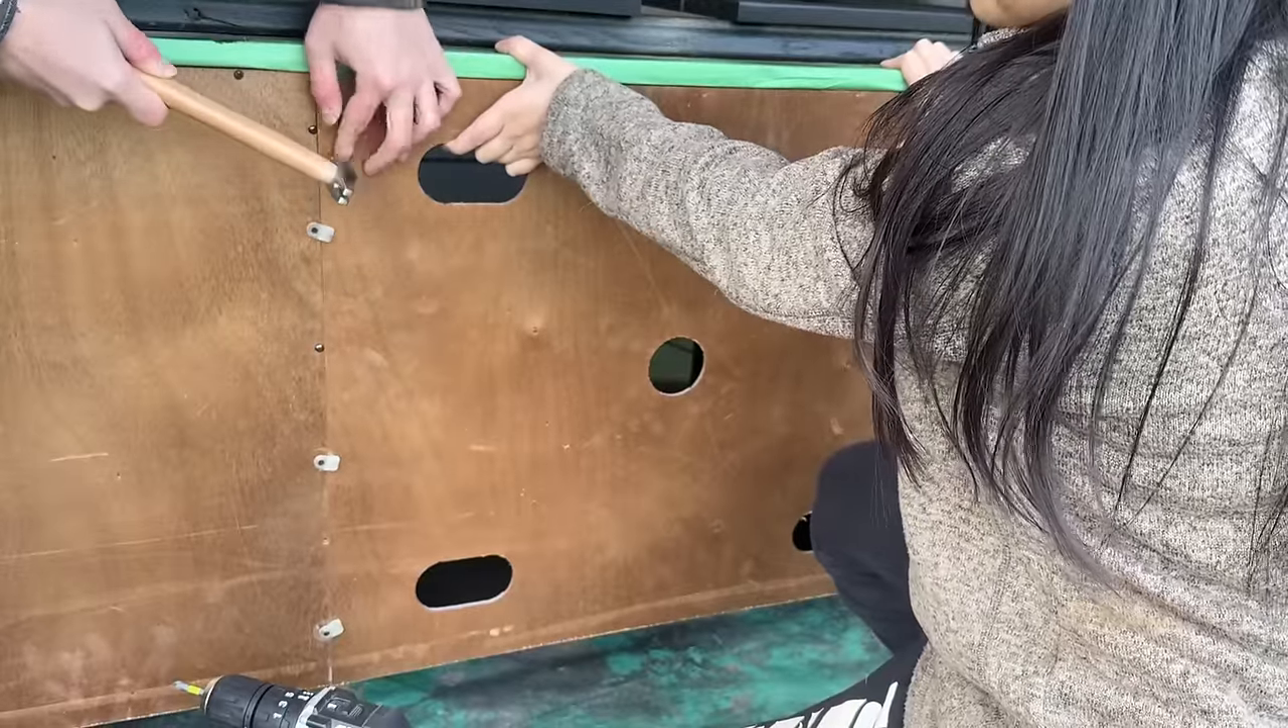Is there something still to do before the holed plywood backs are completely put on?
Yes.